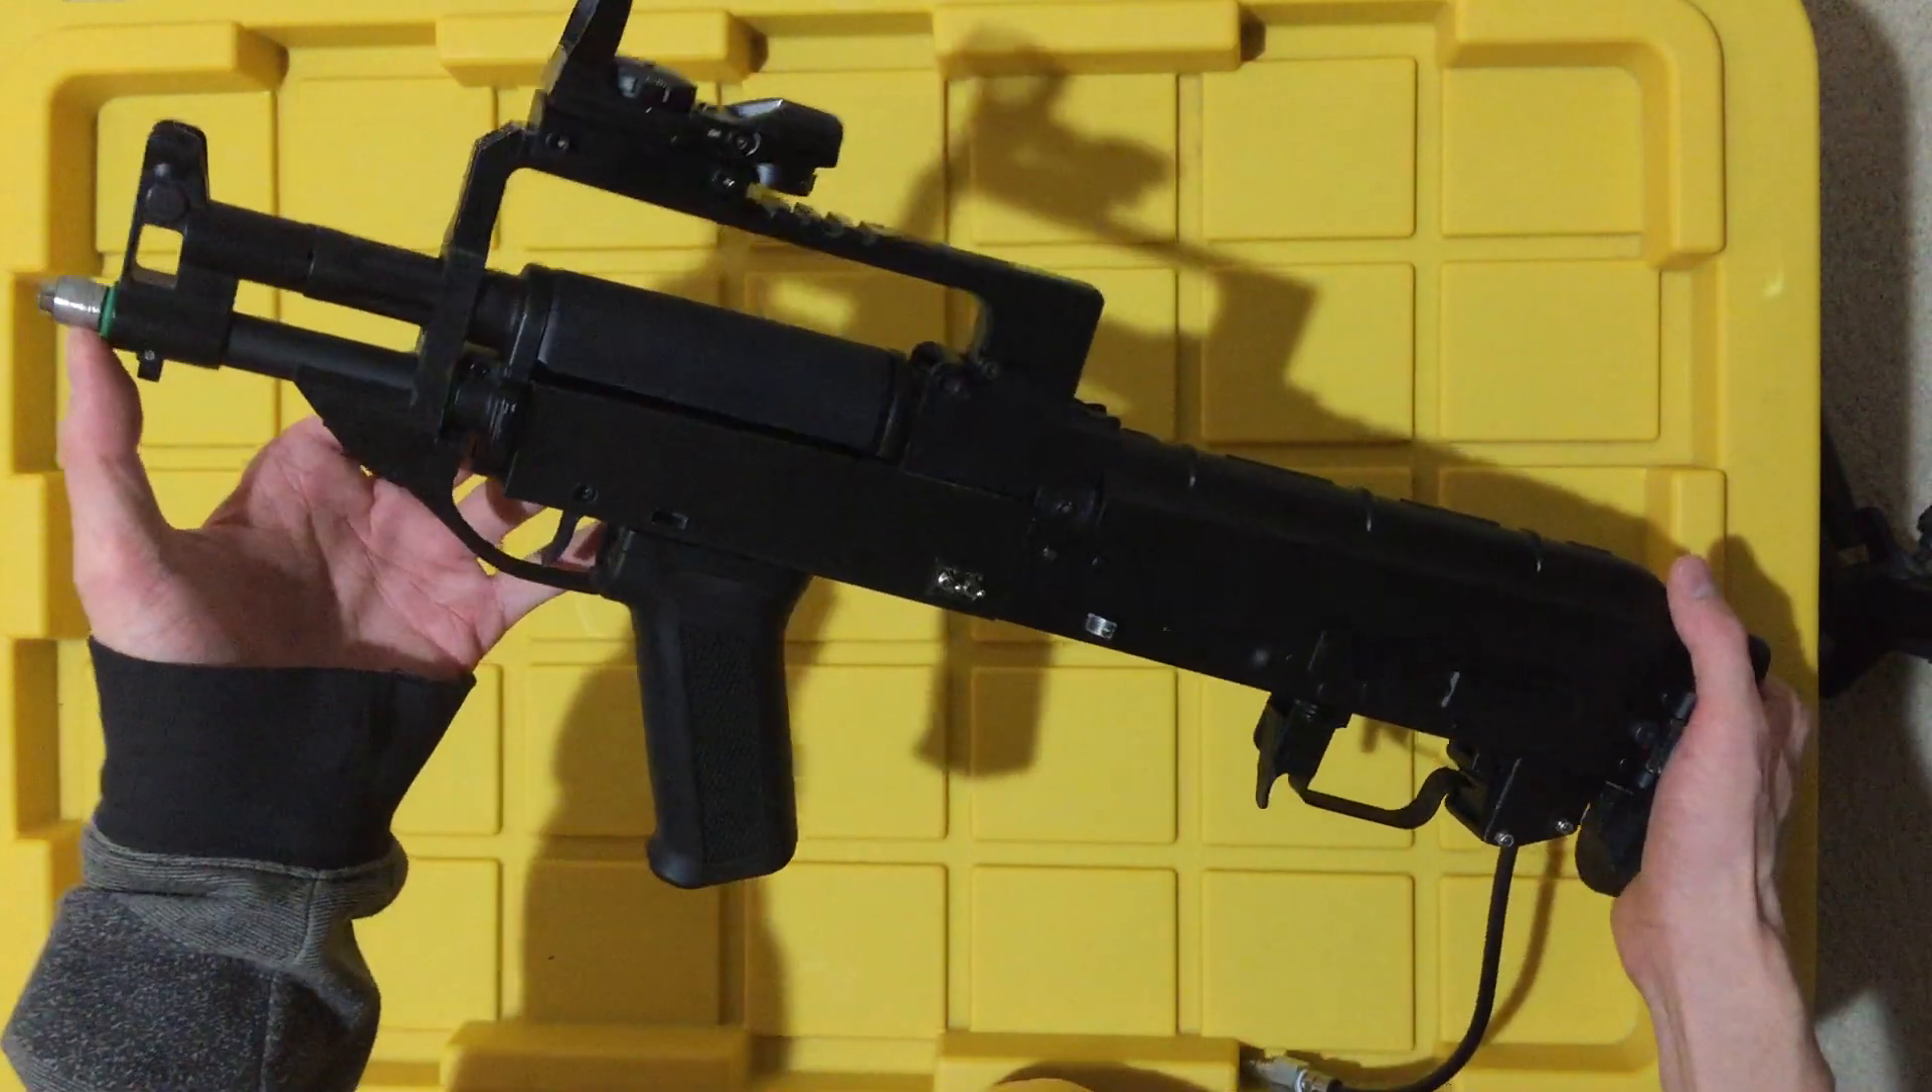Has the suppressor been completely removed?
Yes.